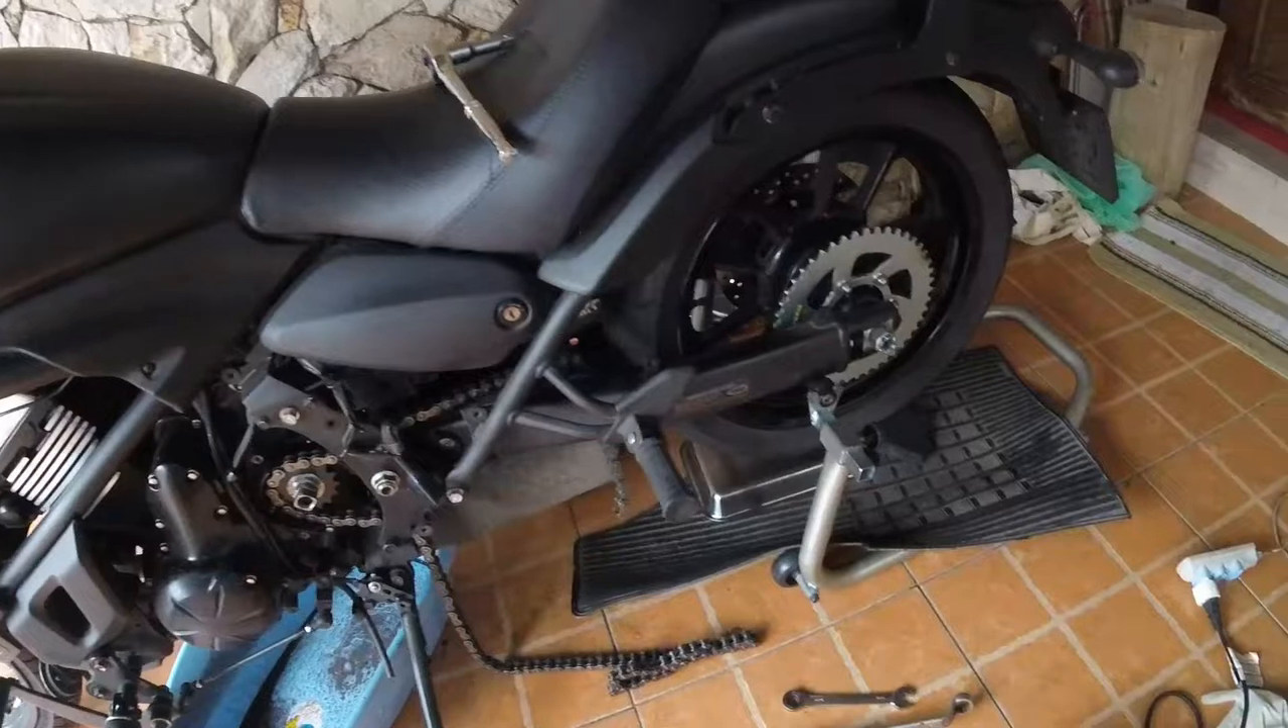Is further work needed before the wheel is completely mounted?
No.